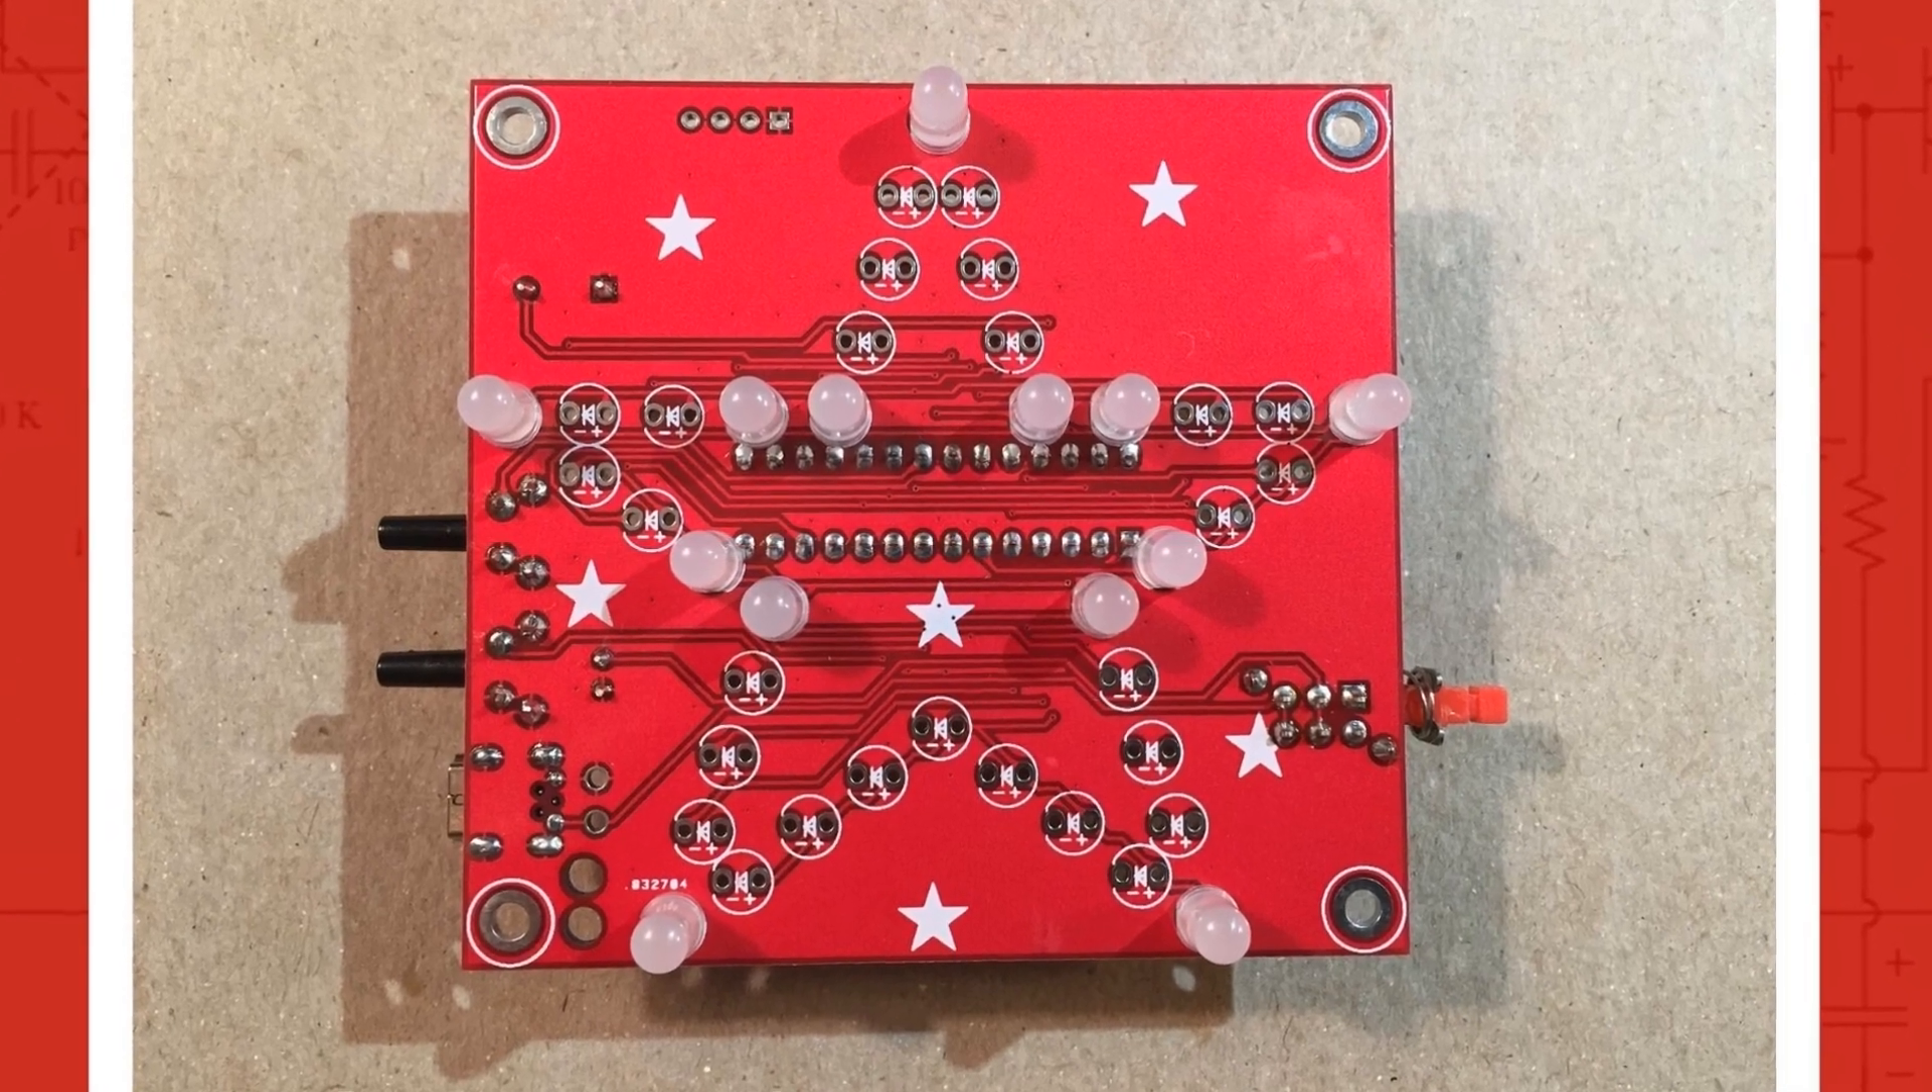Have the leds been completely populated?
No.